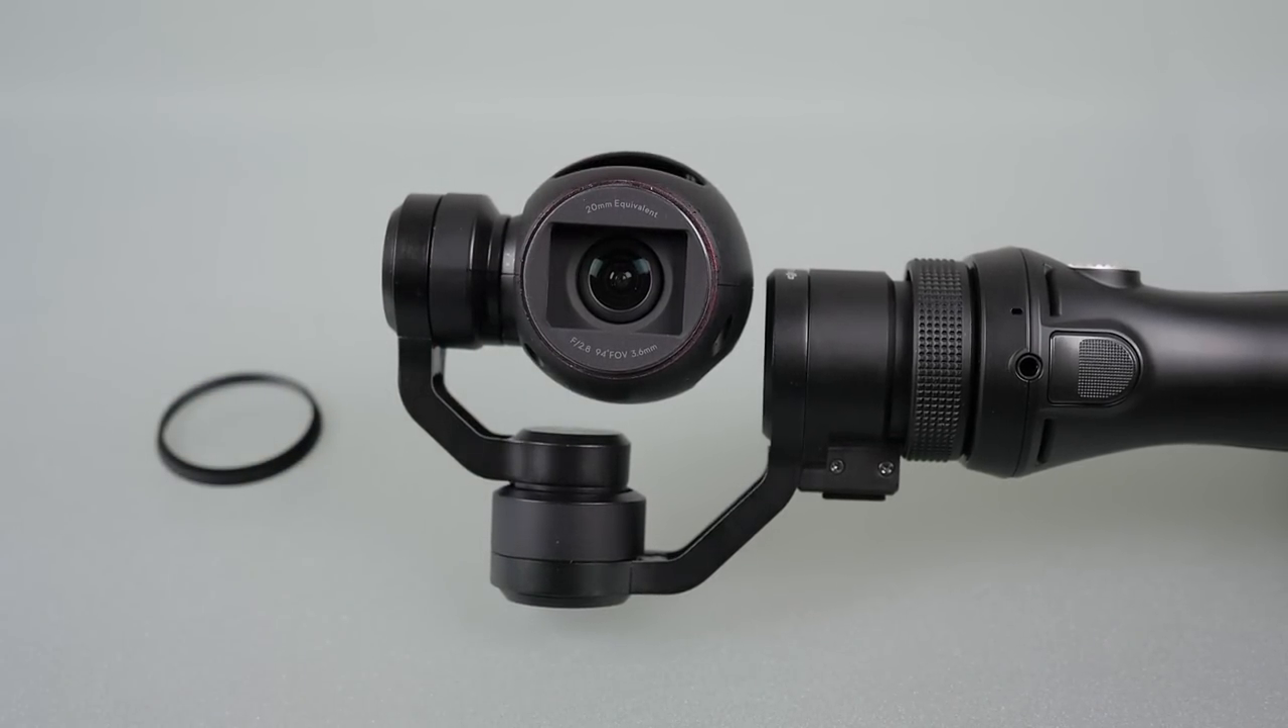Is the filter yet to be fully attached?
Yes.